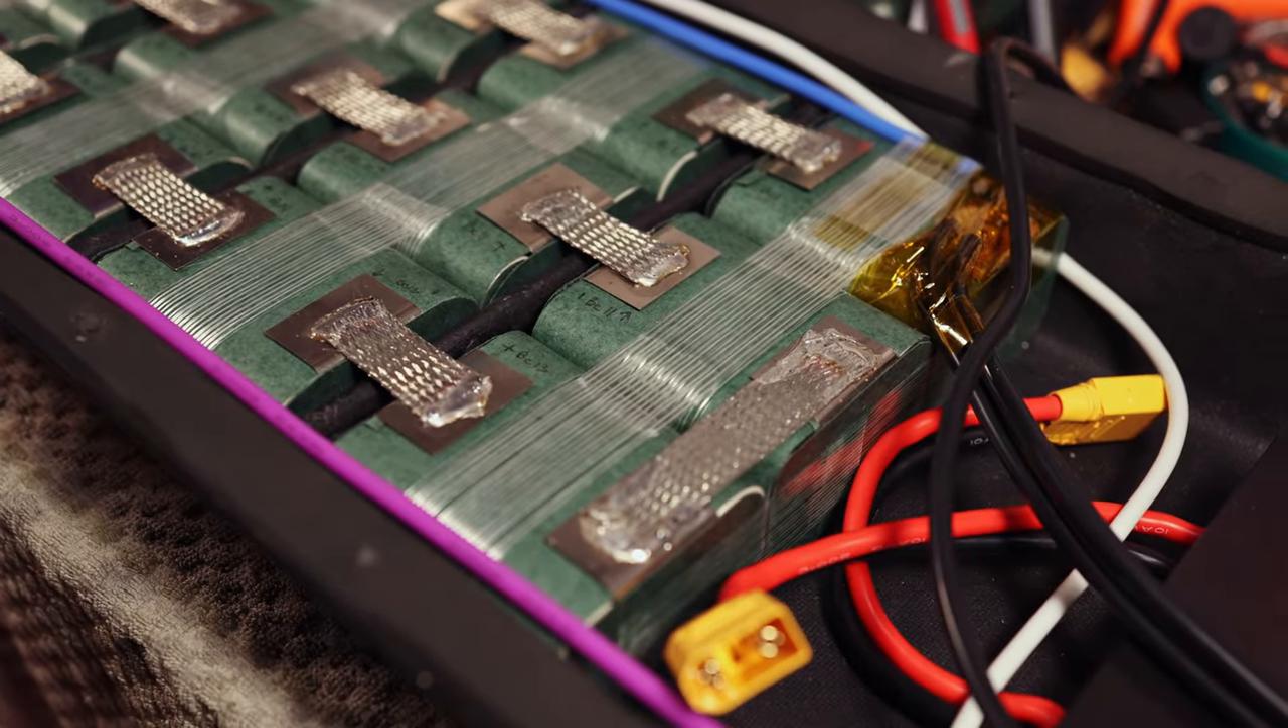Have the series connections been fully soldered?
Yes.